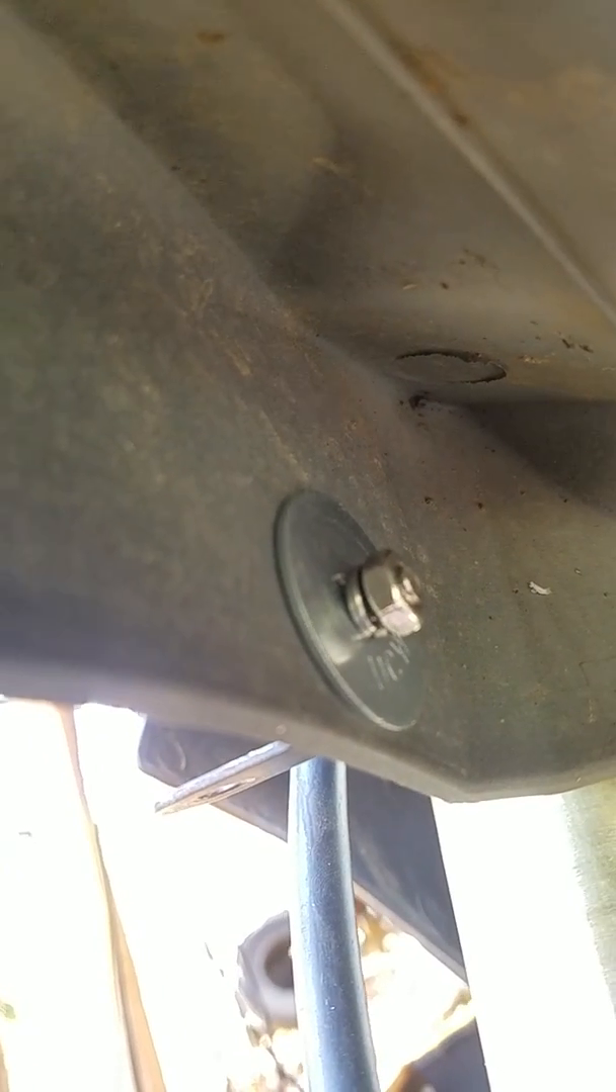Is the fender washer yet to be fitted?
No.